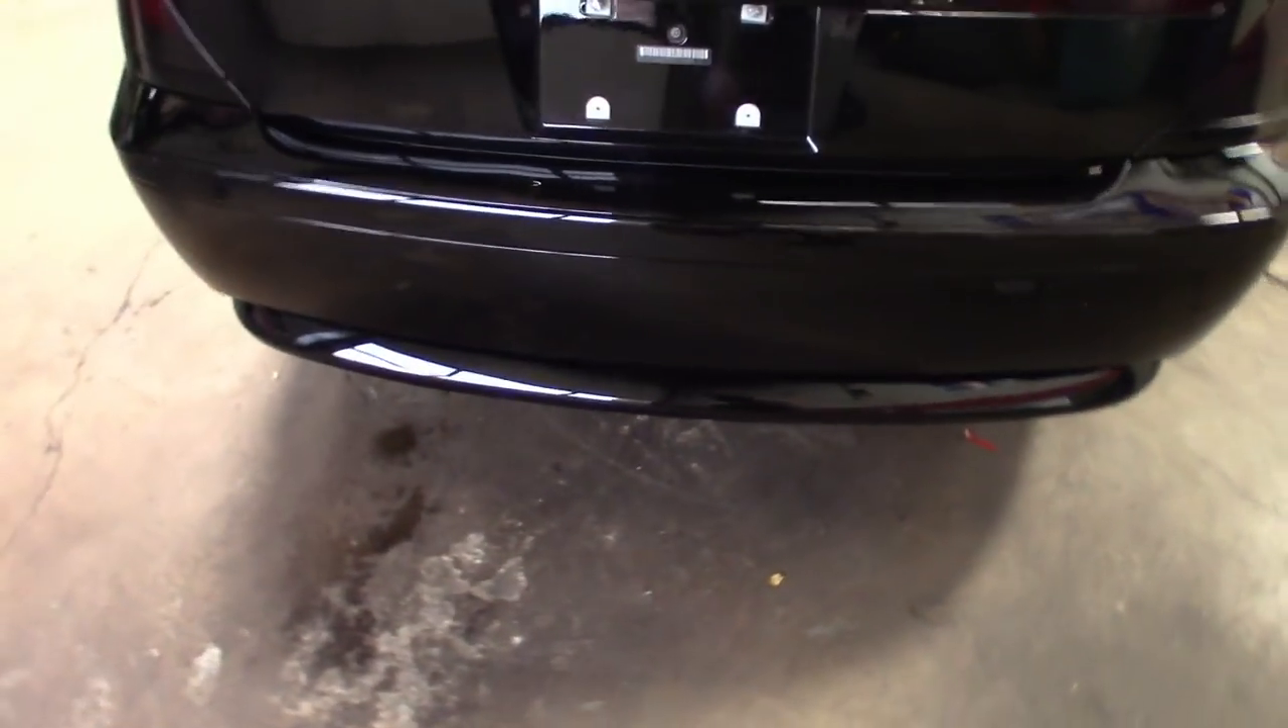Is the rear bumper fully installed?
Yes.